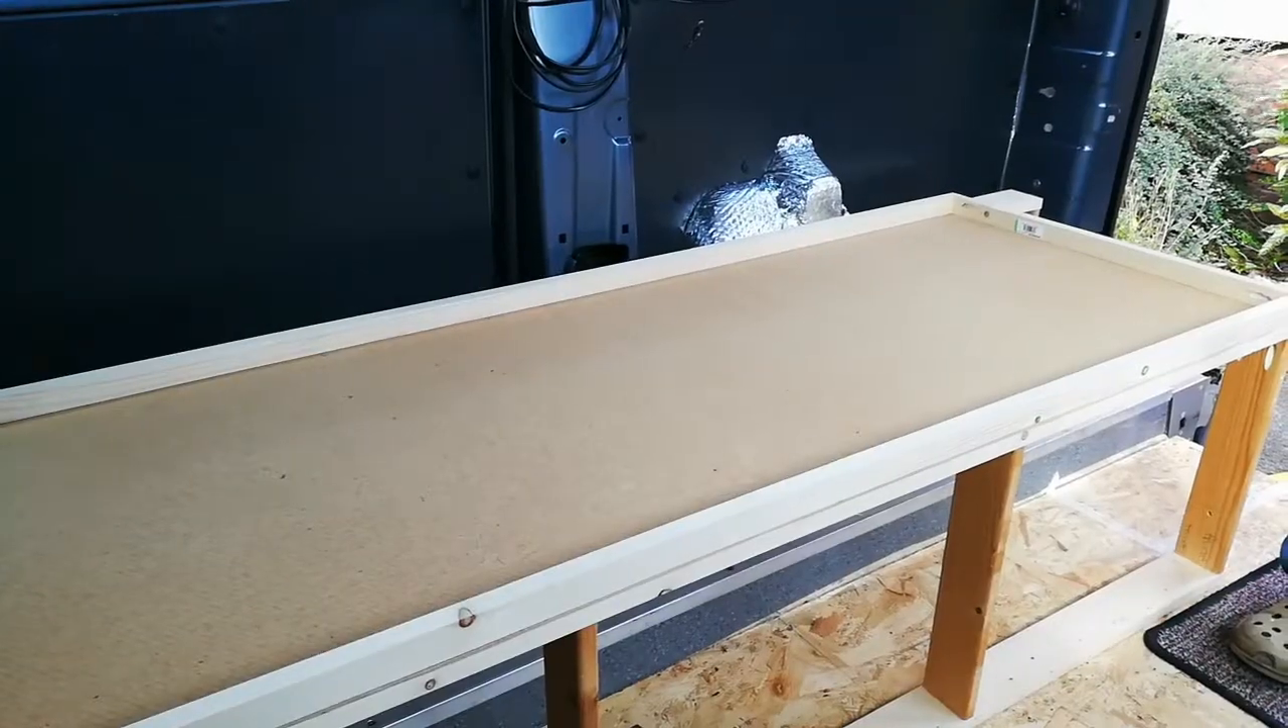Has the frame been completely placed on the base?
Yes.